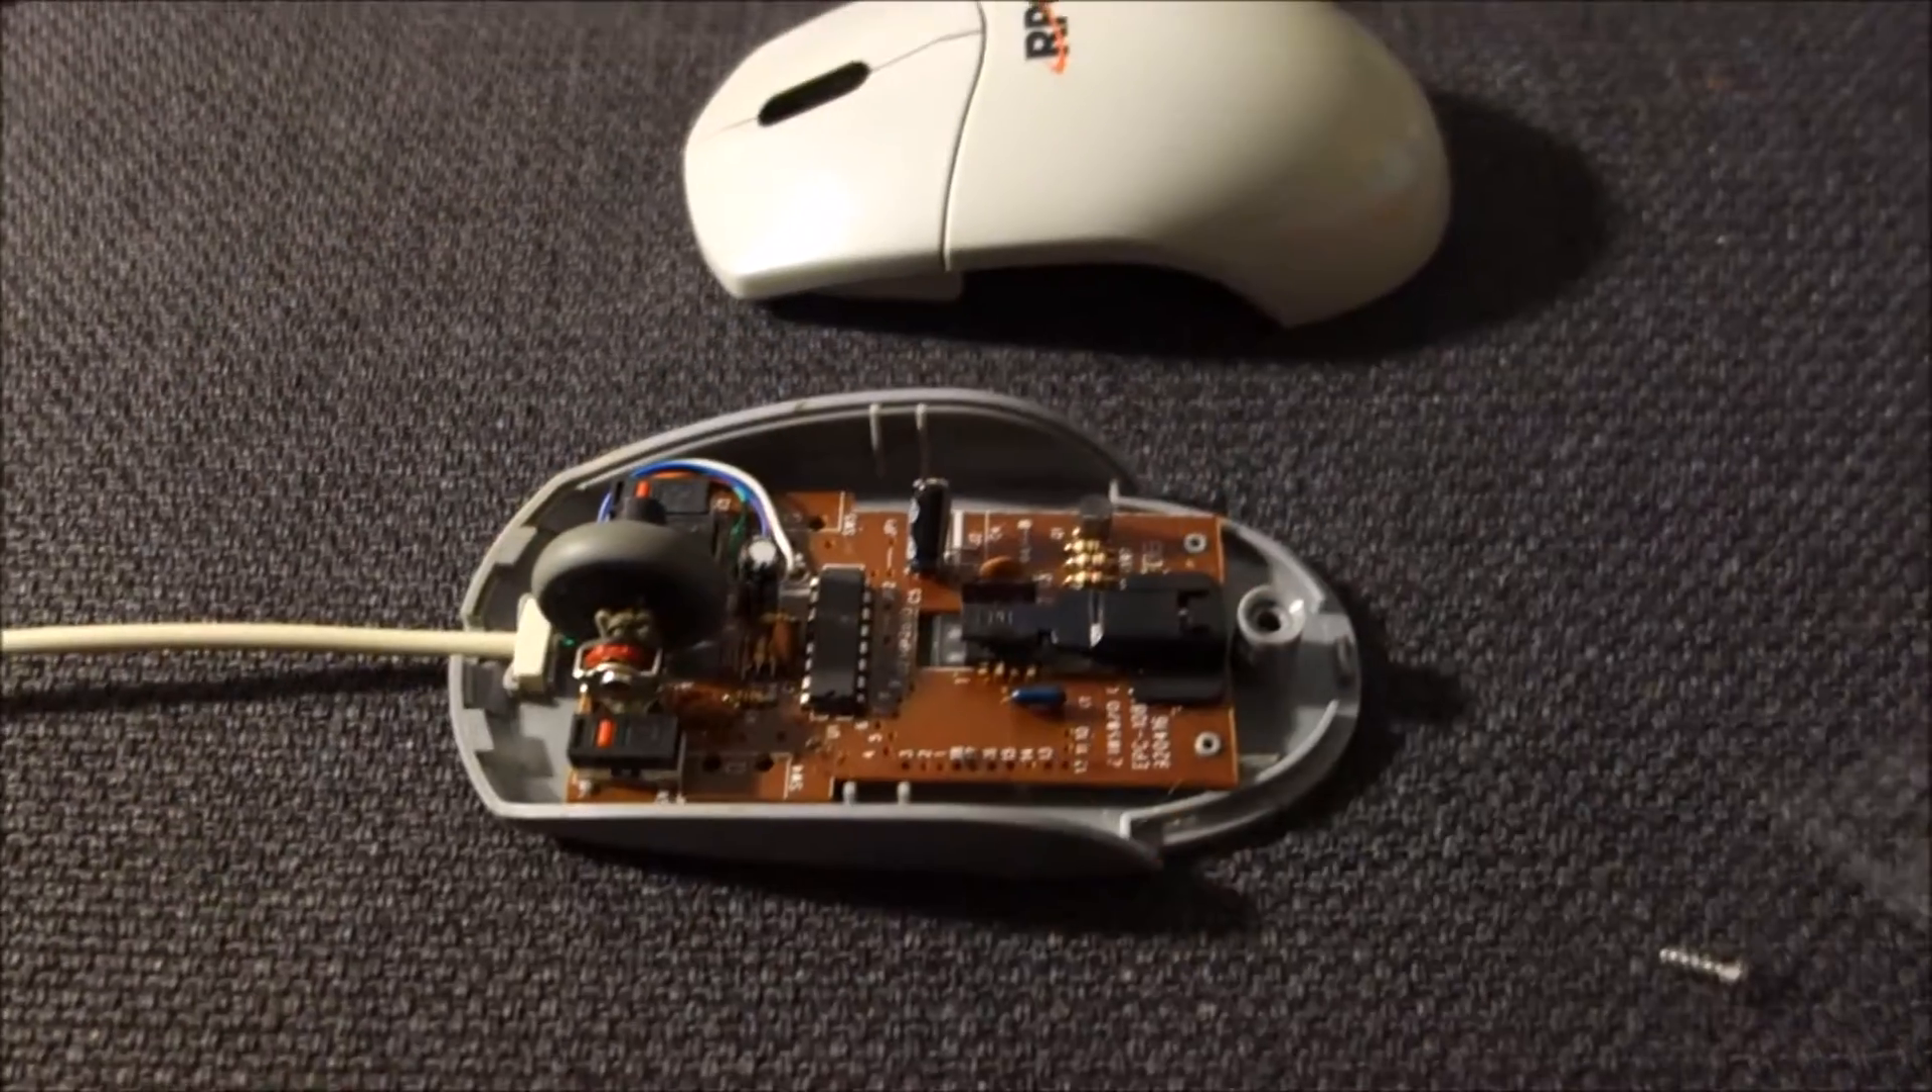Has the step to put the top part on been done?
No.